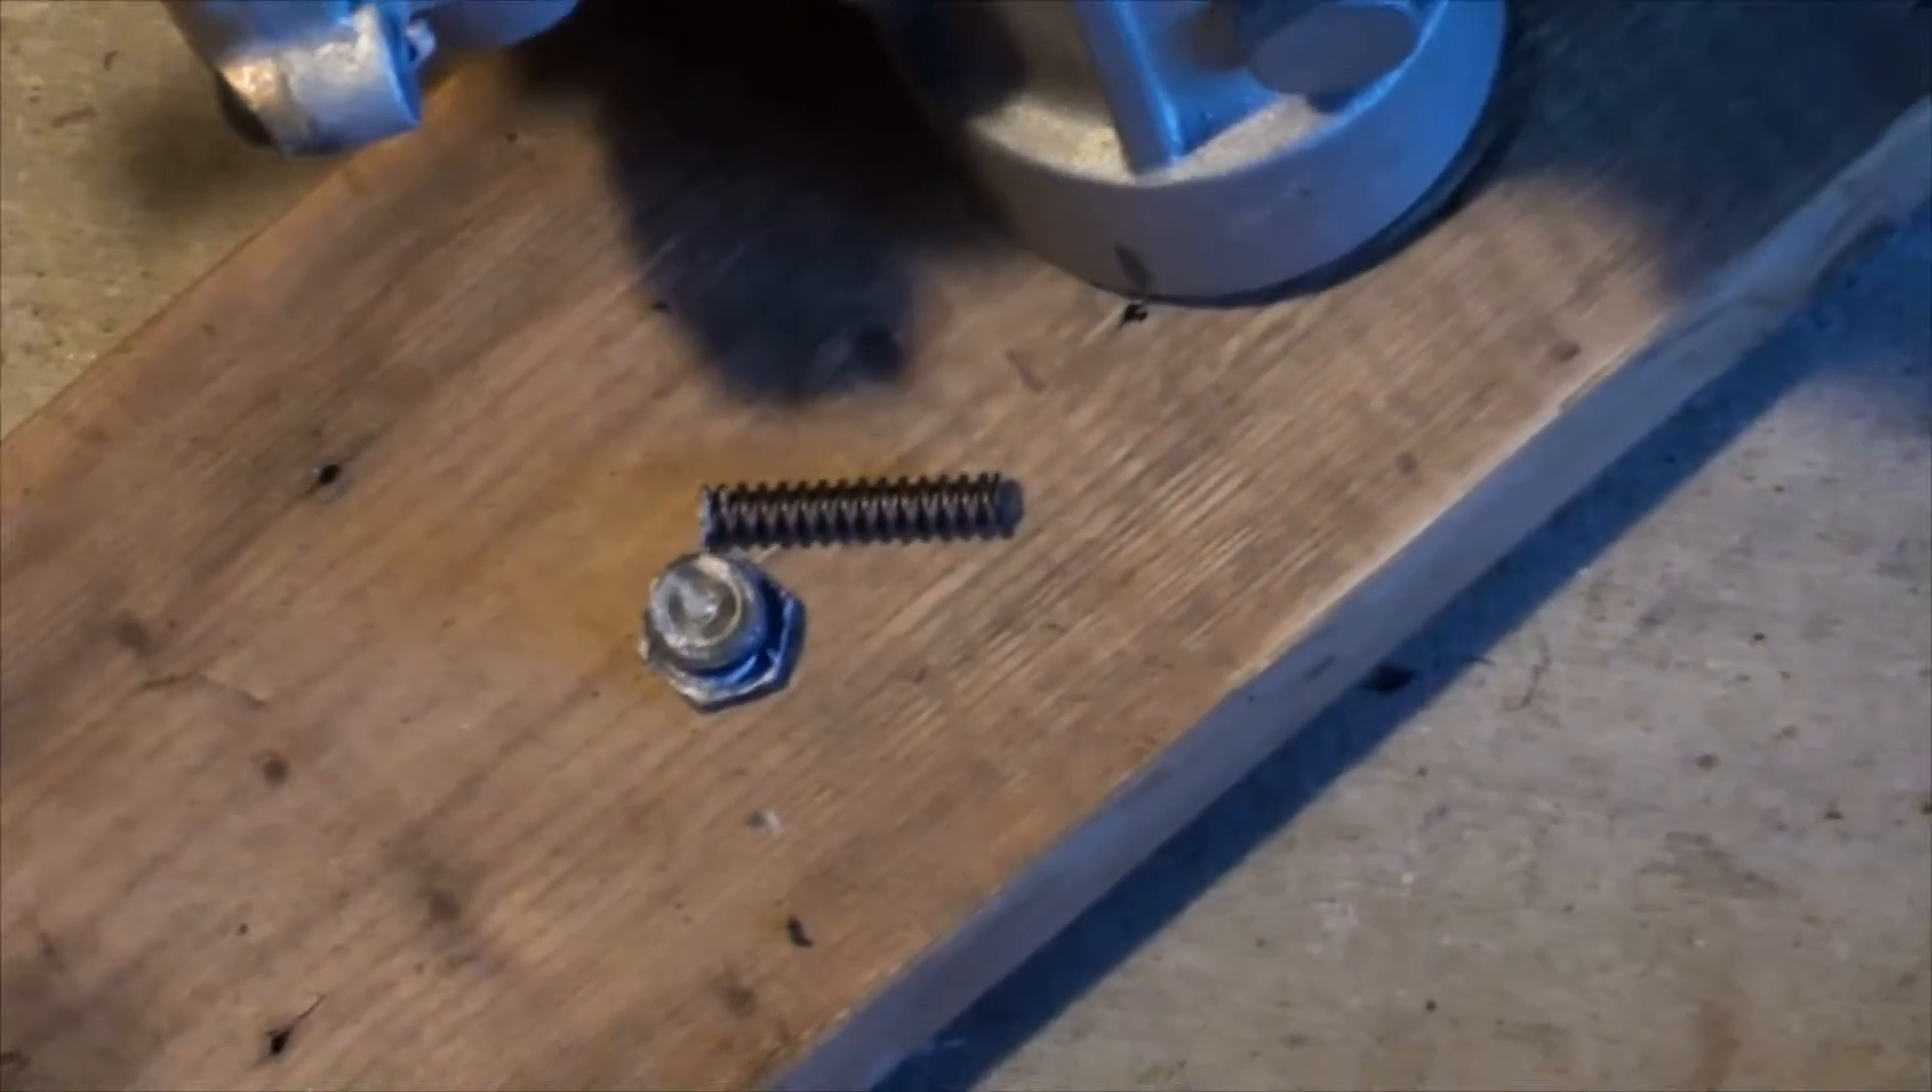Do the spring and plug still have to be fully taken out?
No.